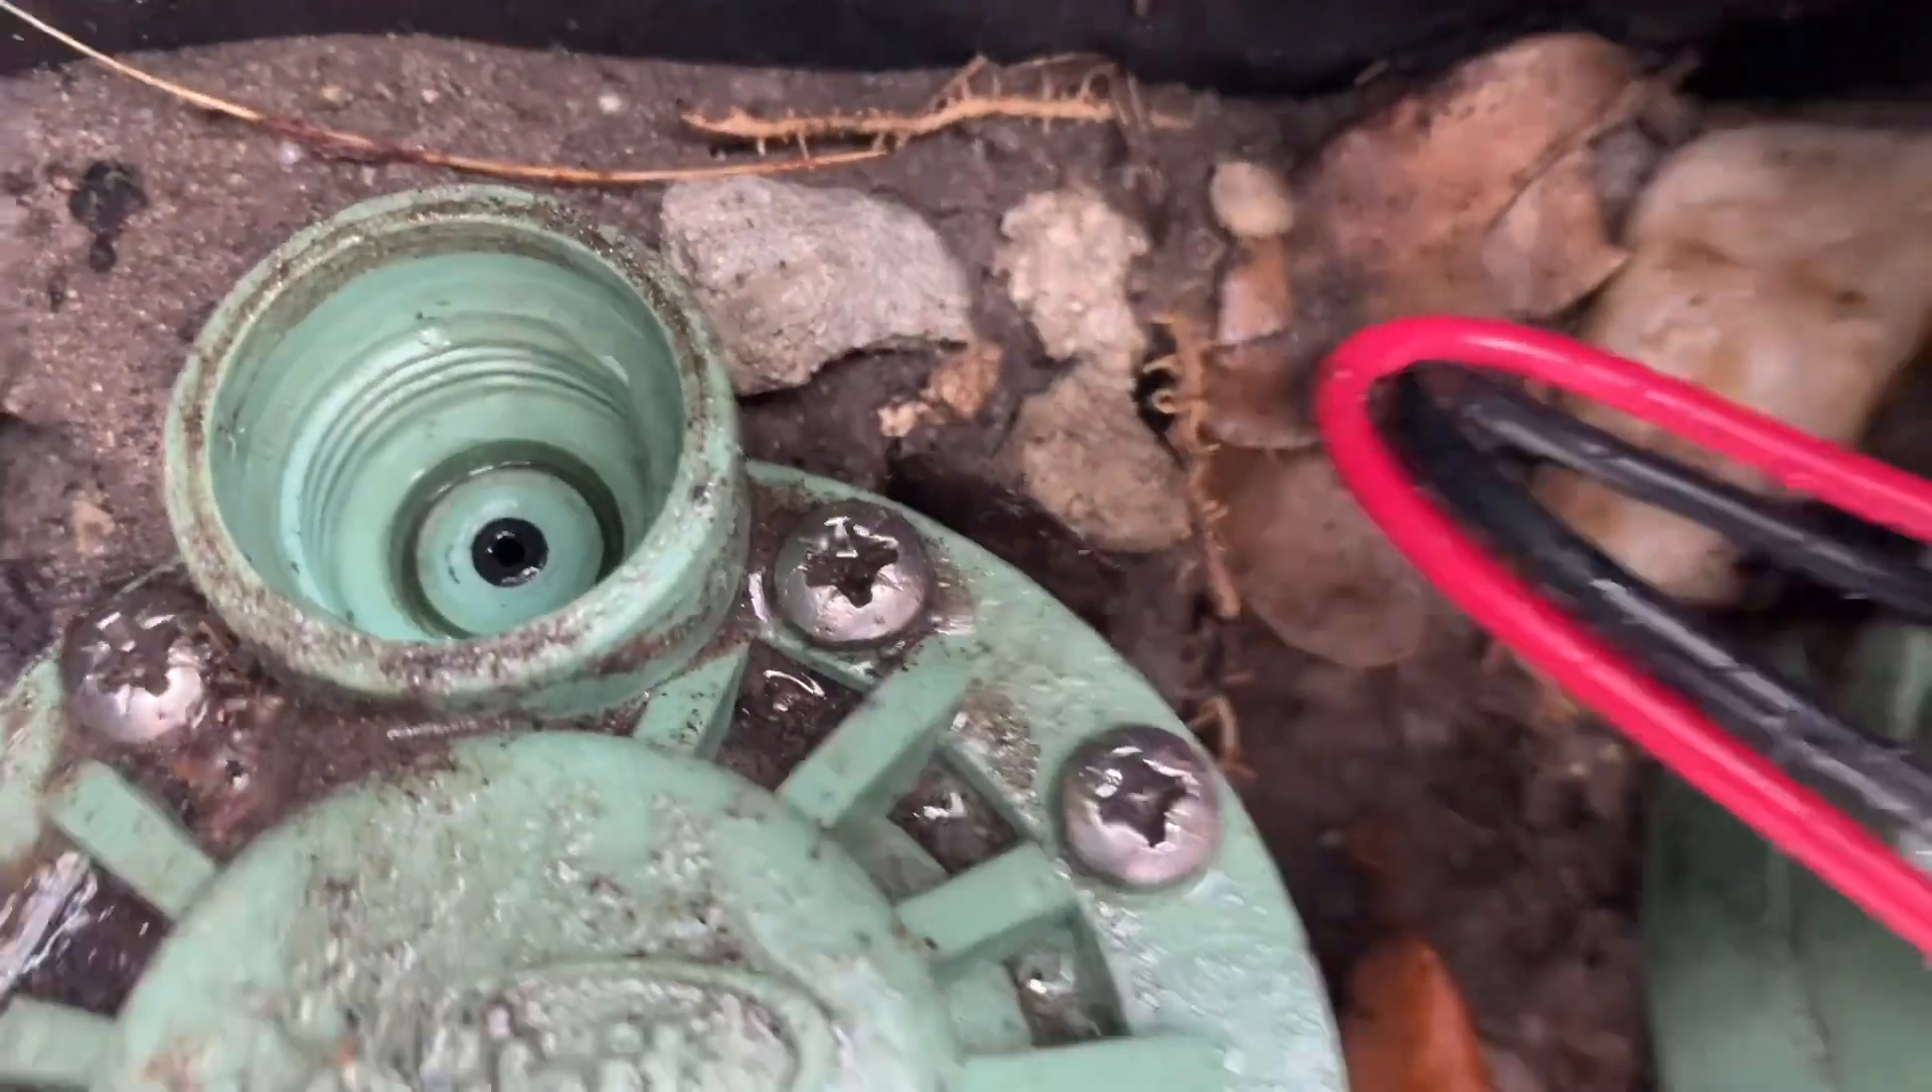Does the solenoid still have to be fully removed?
No.